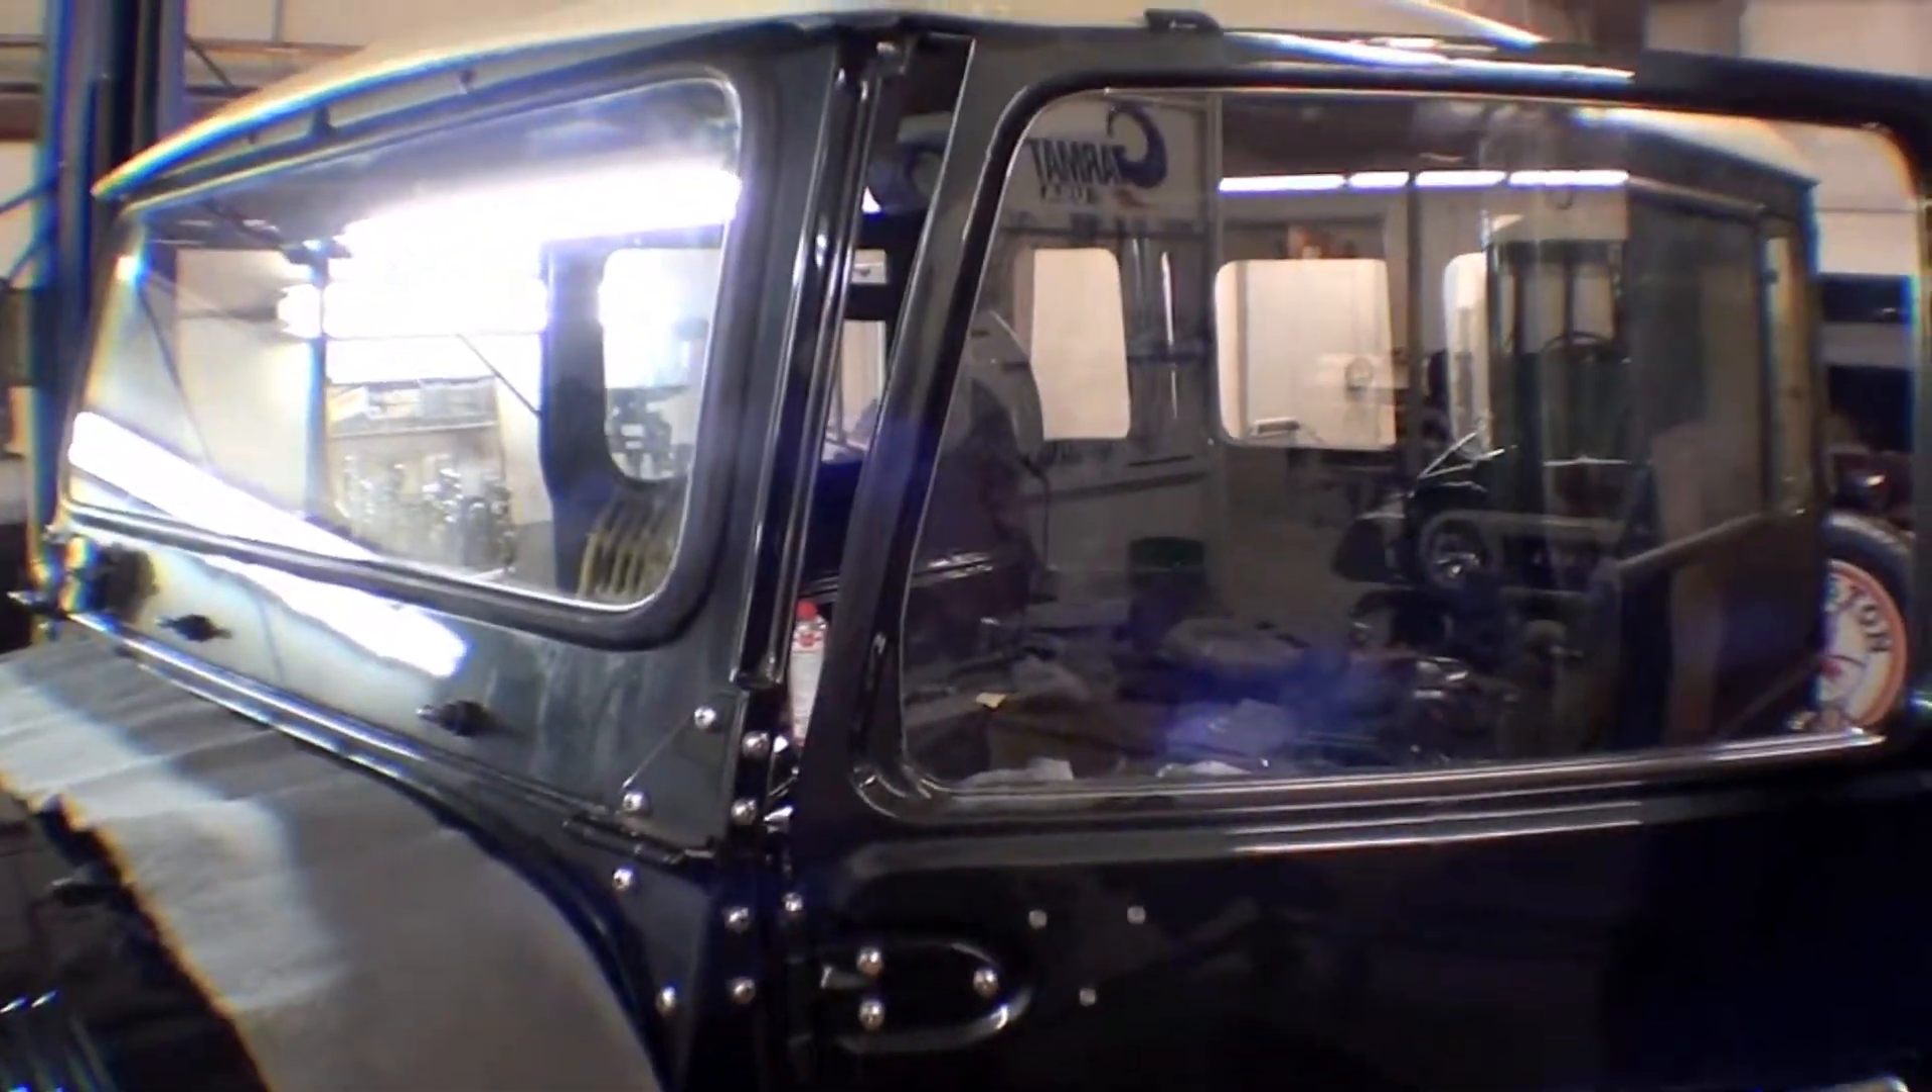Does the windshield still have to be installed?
No.